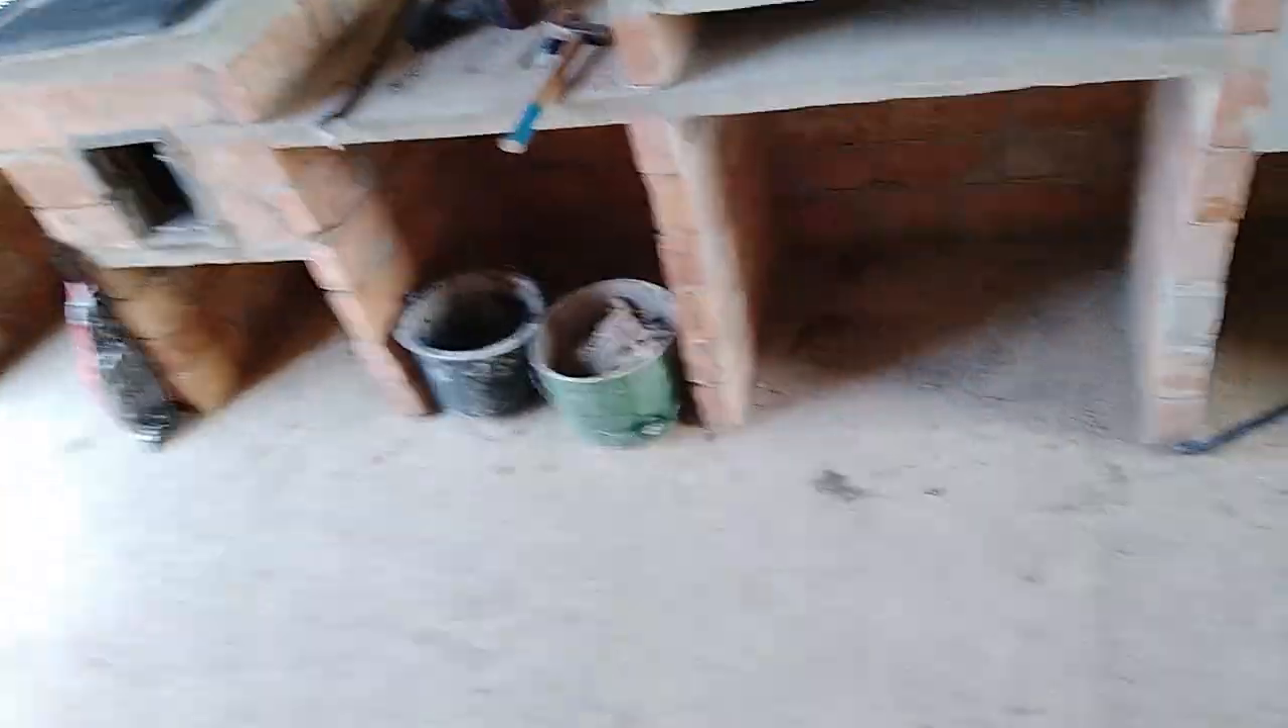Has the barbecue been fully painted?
No.